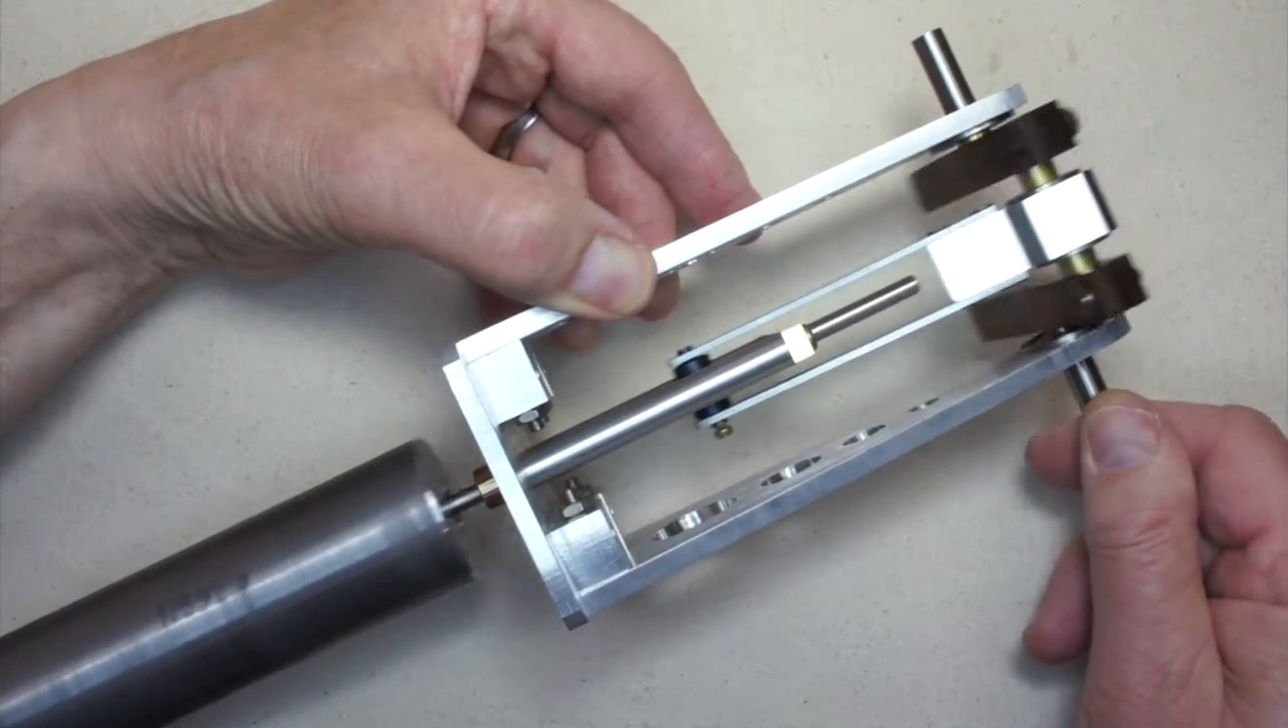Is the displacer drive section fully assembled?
Yes.